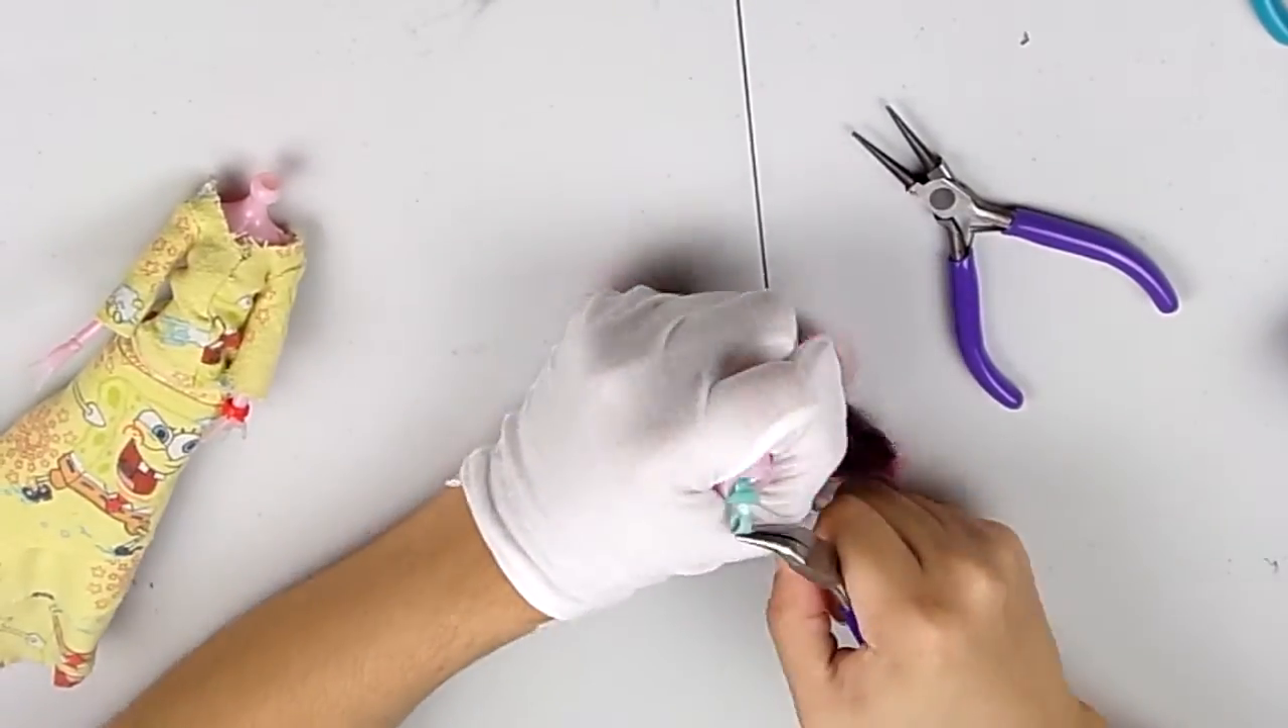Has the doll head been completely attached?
No.